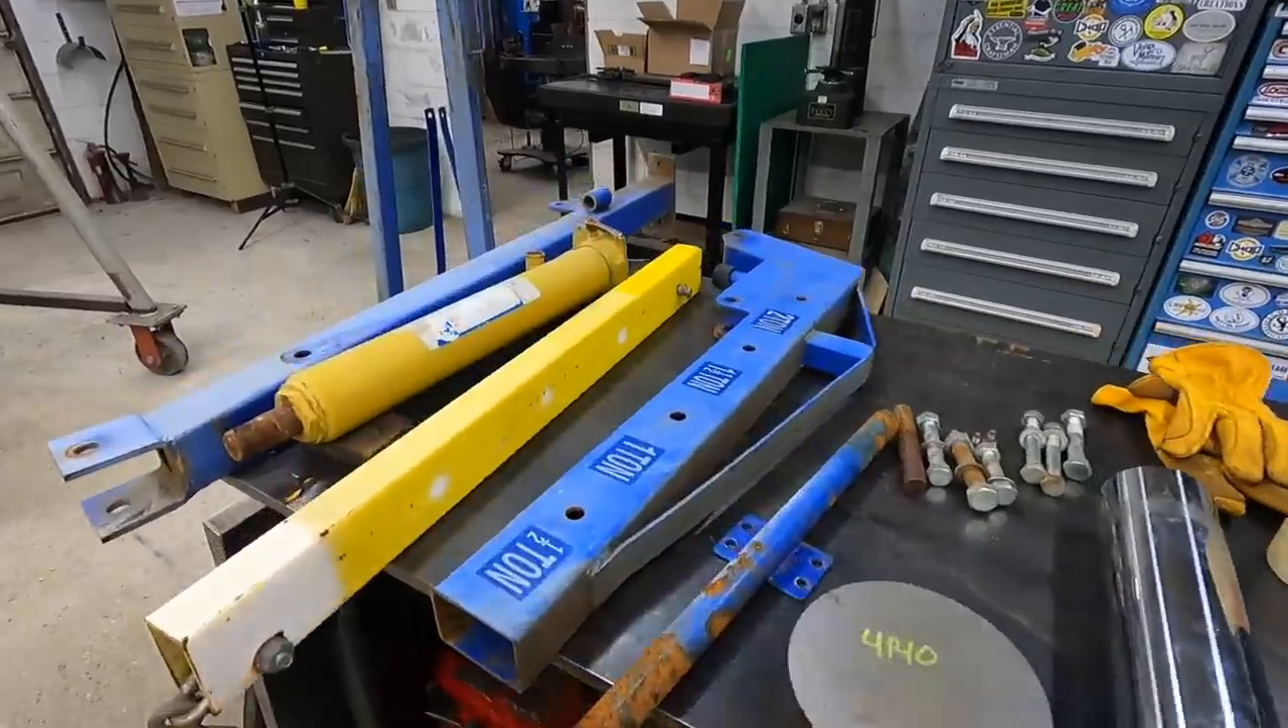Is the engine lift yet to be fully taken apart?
No.